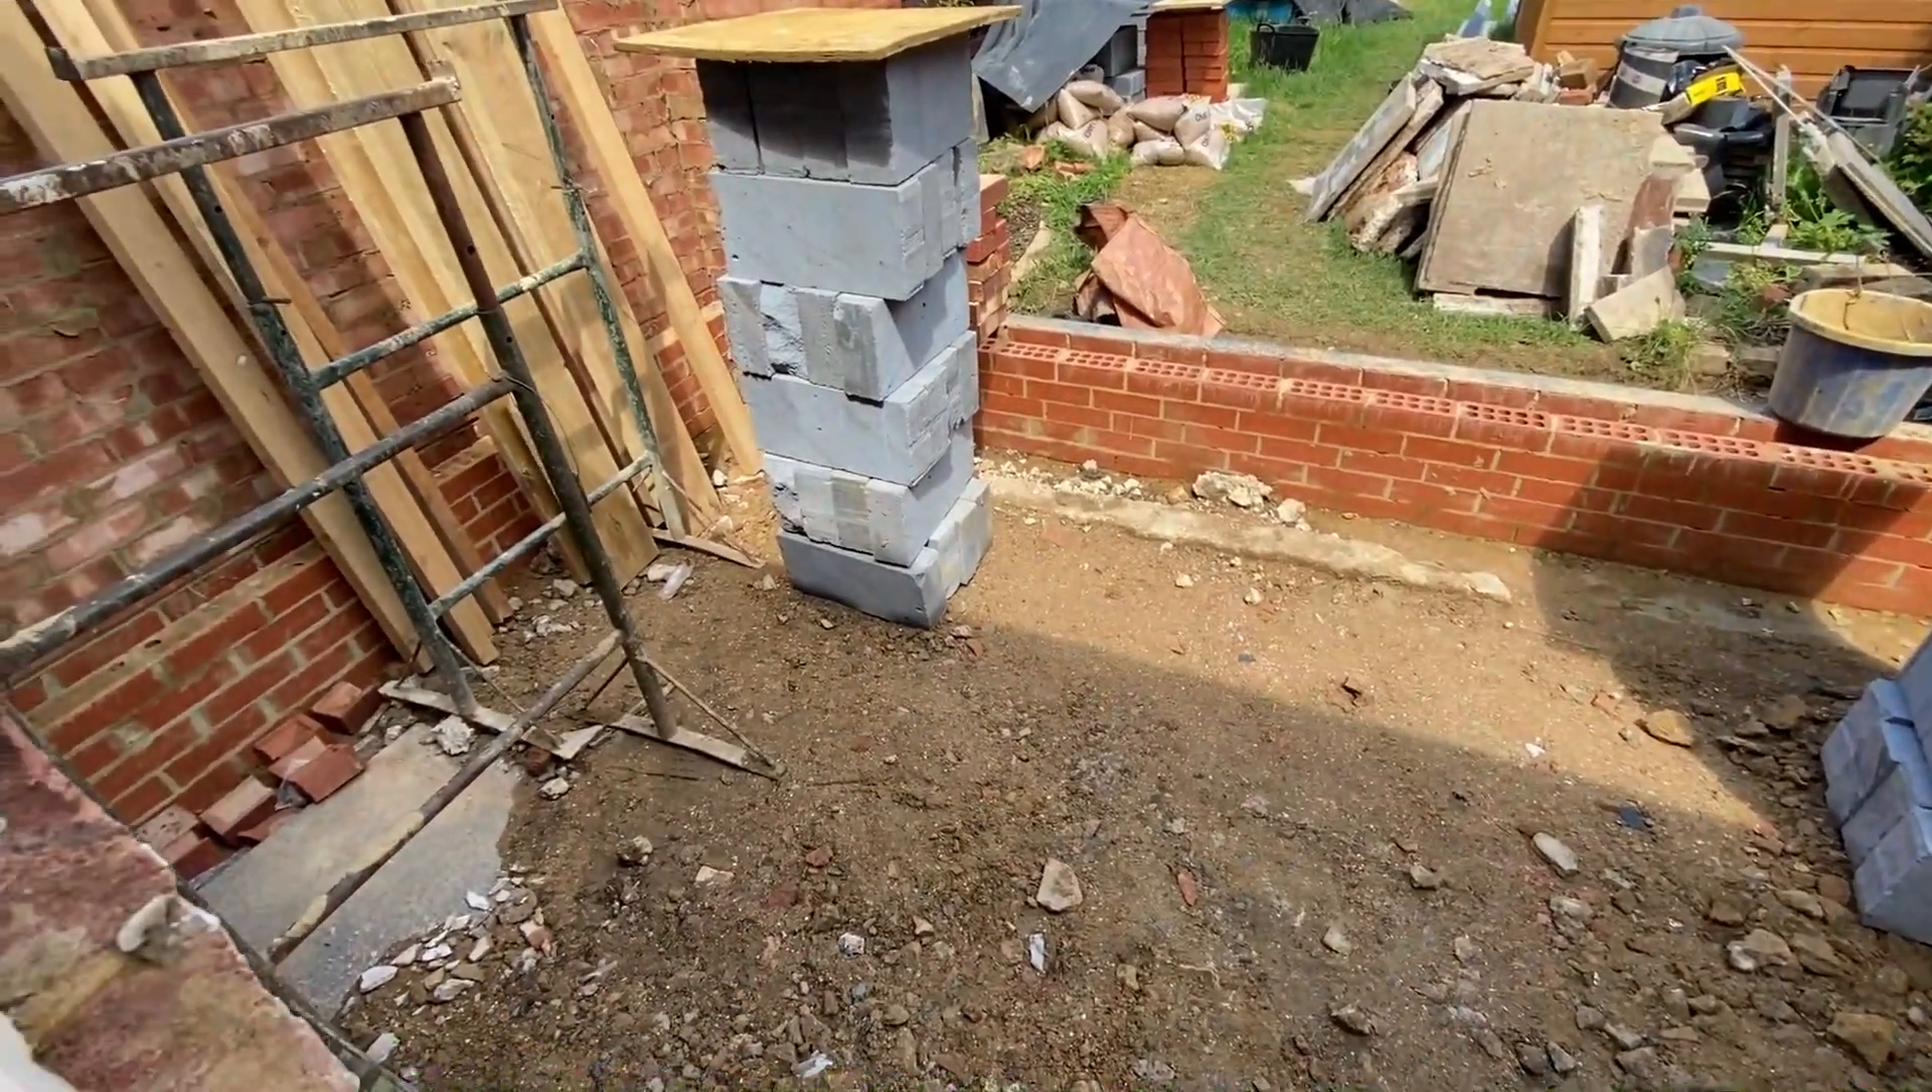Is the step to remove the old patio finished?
Yes.